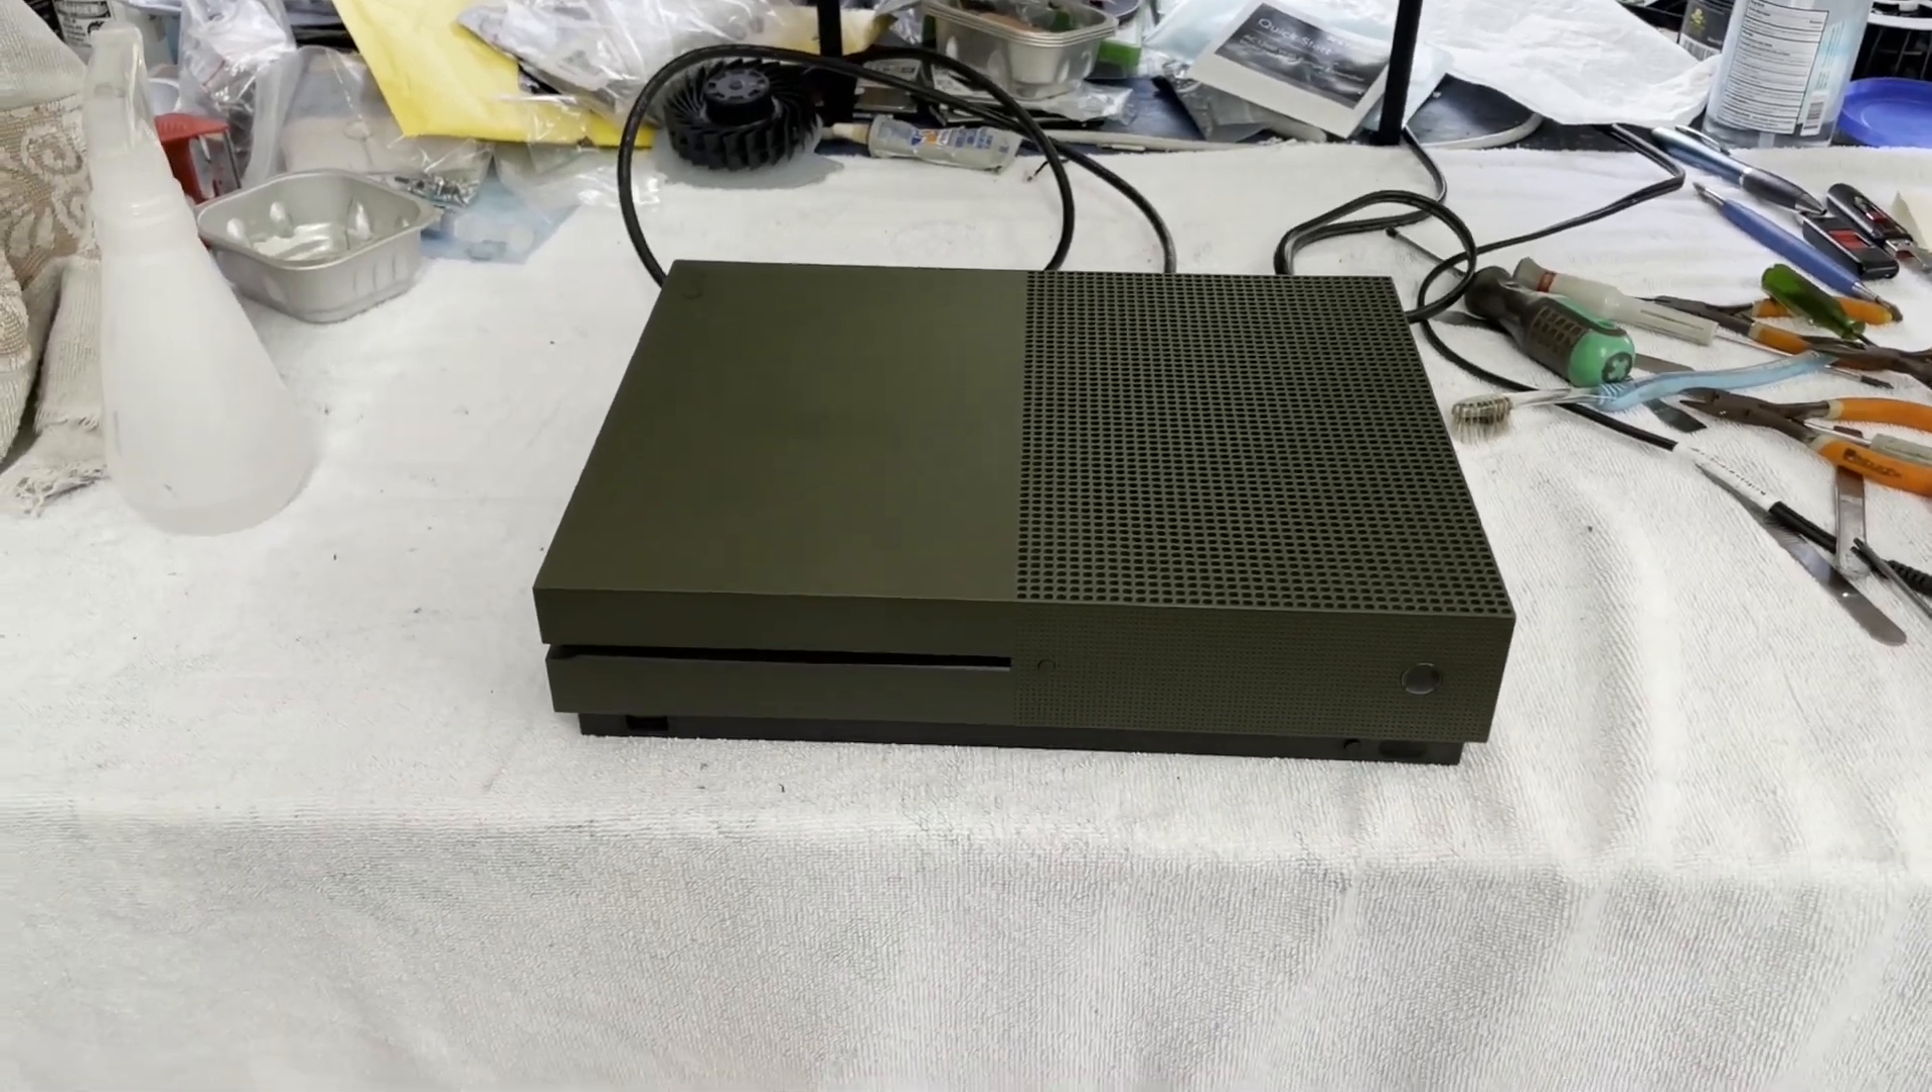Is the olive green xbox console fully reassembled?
Yes.